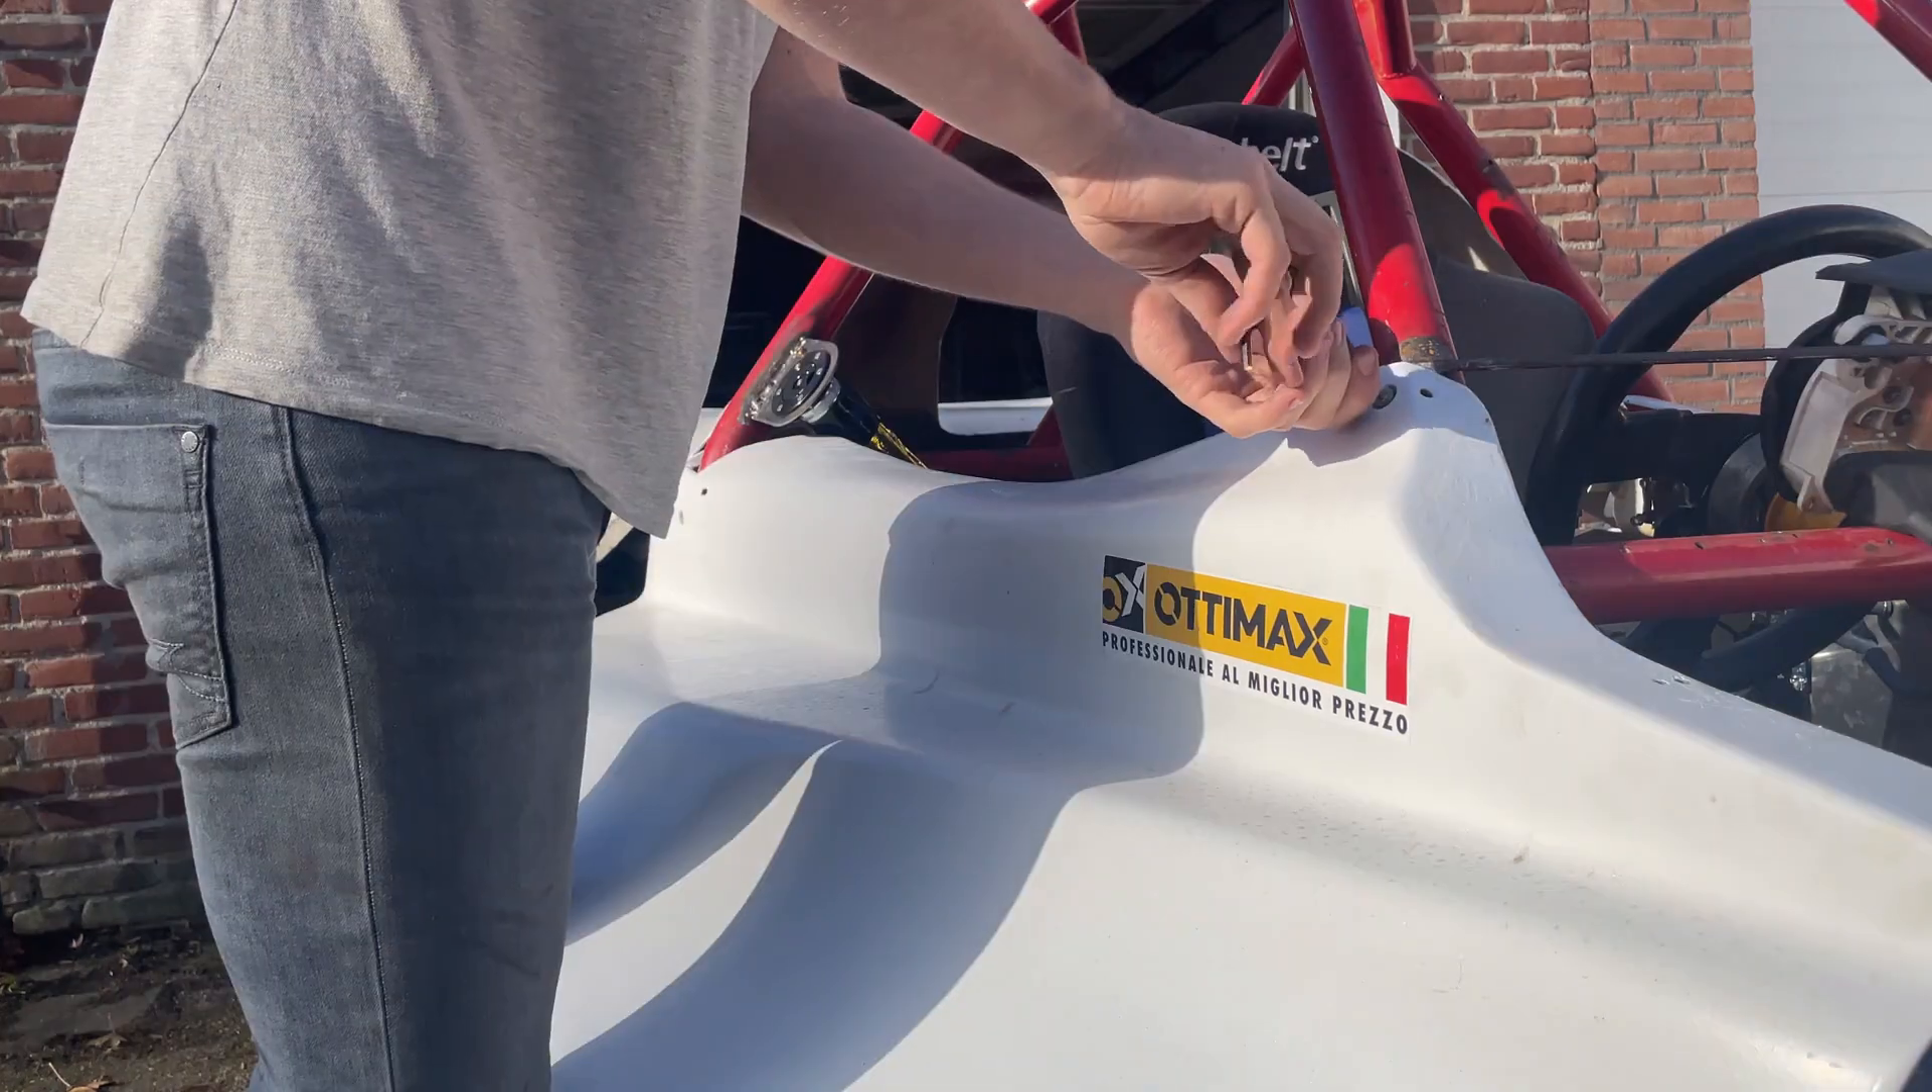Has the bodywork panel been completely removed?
No.